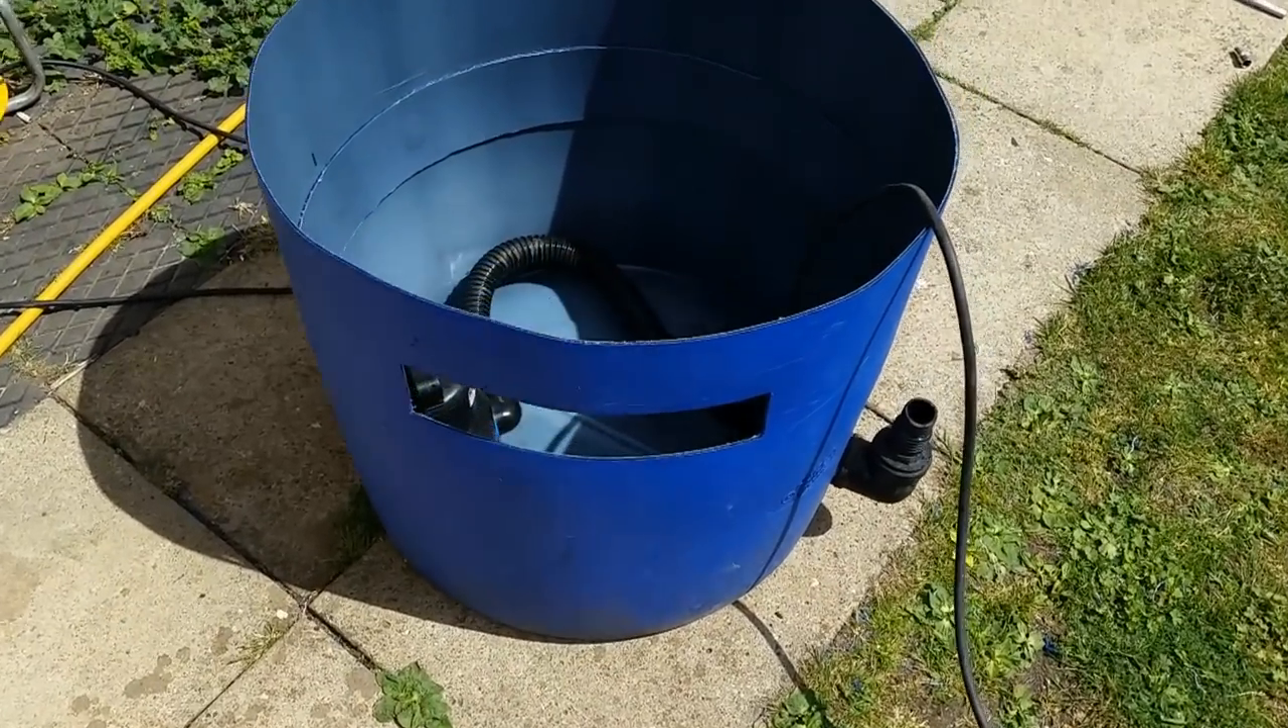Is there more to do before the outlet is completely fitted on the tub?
No.